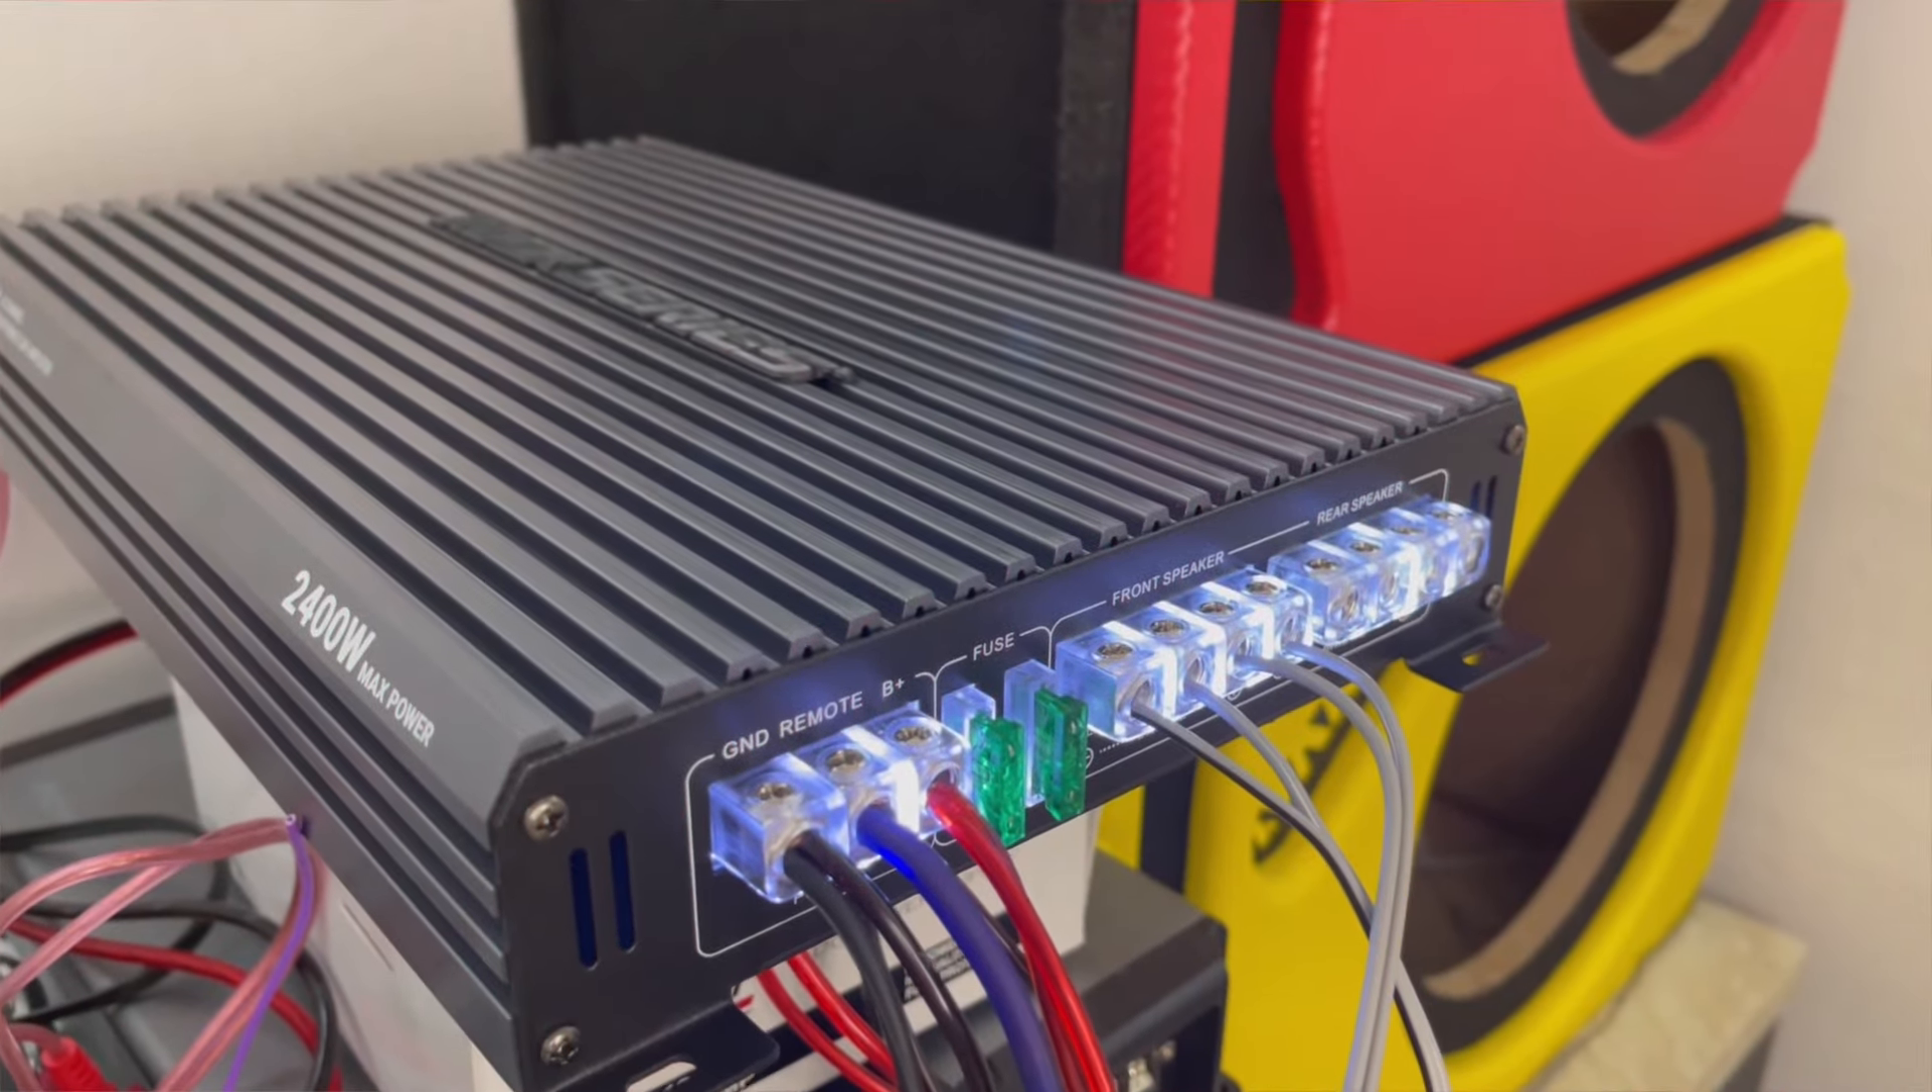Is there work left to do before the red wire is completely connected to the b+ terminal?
No.